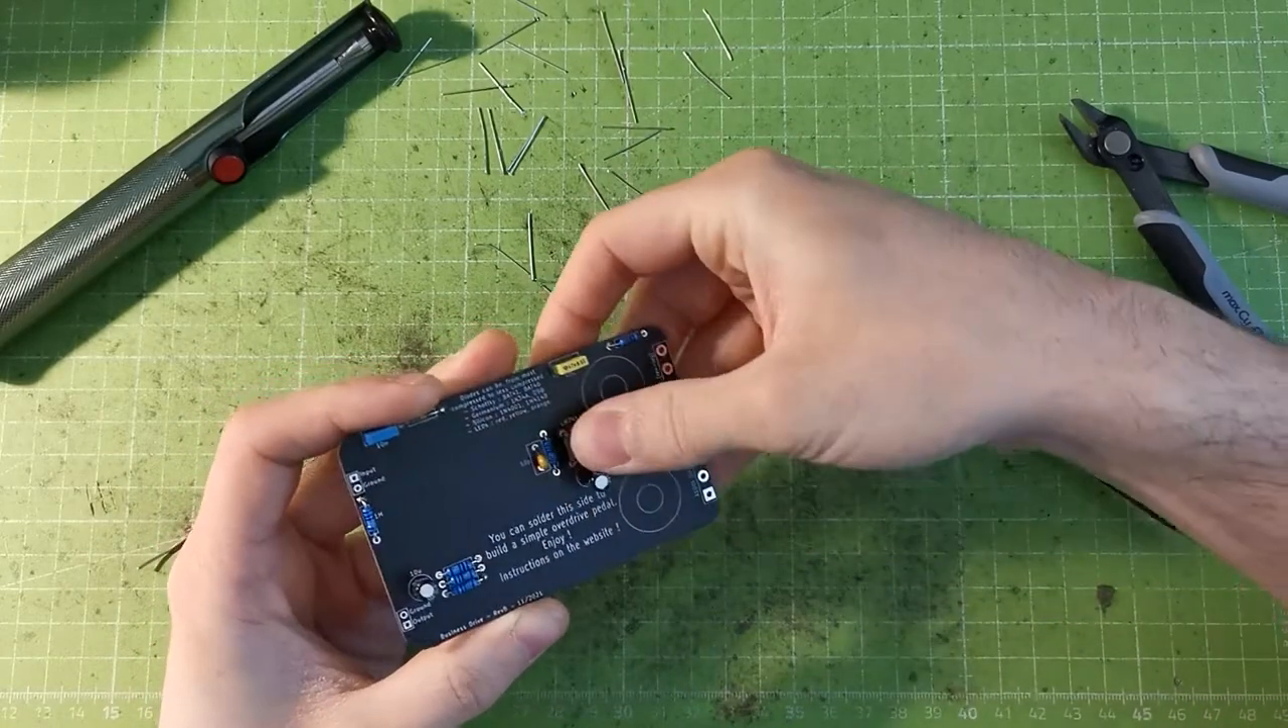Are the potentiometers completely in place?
No.